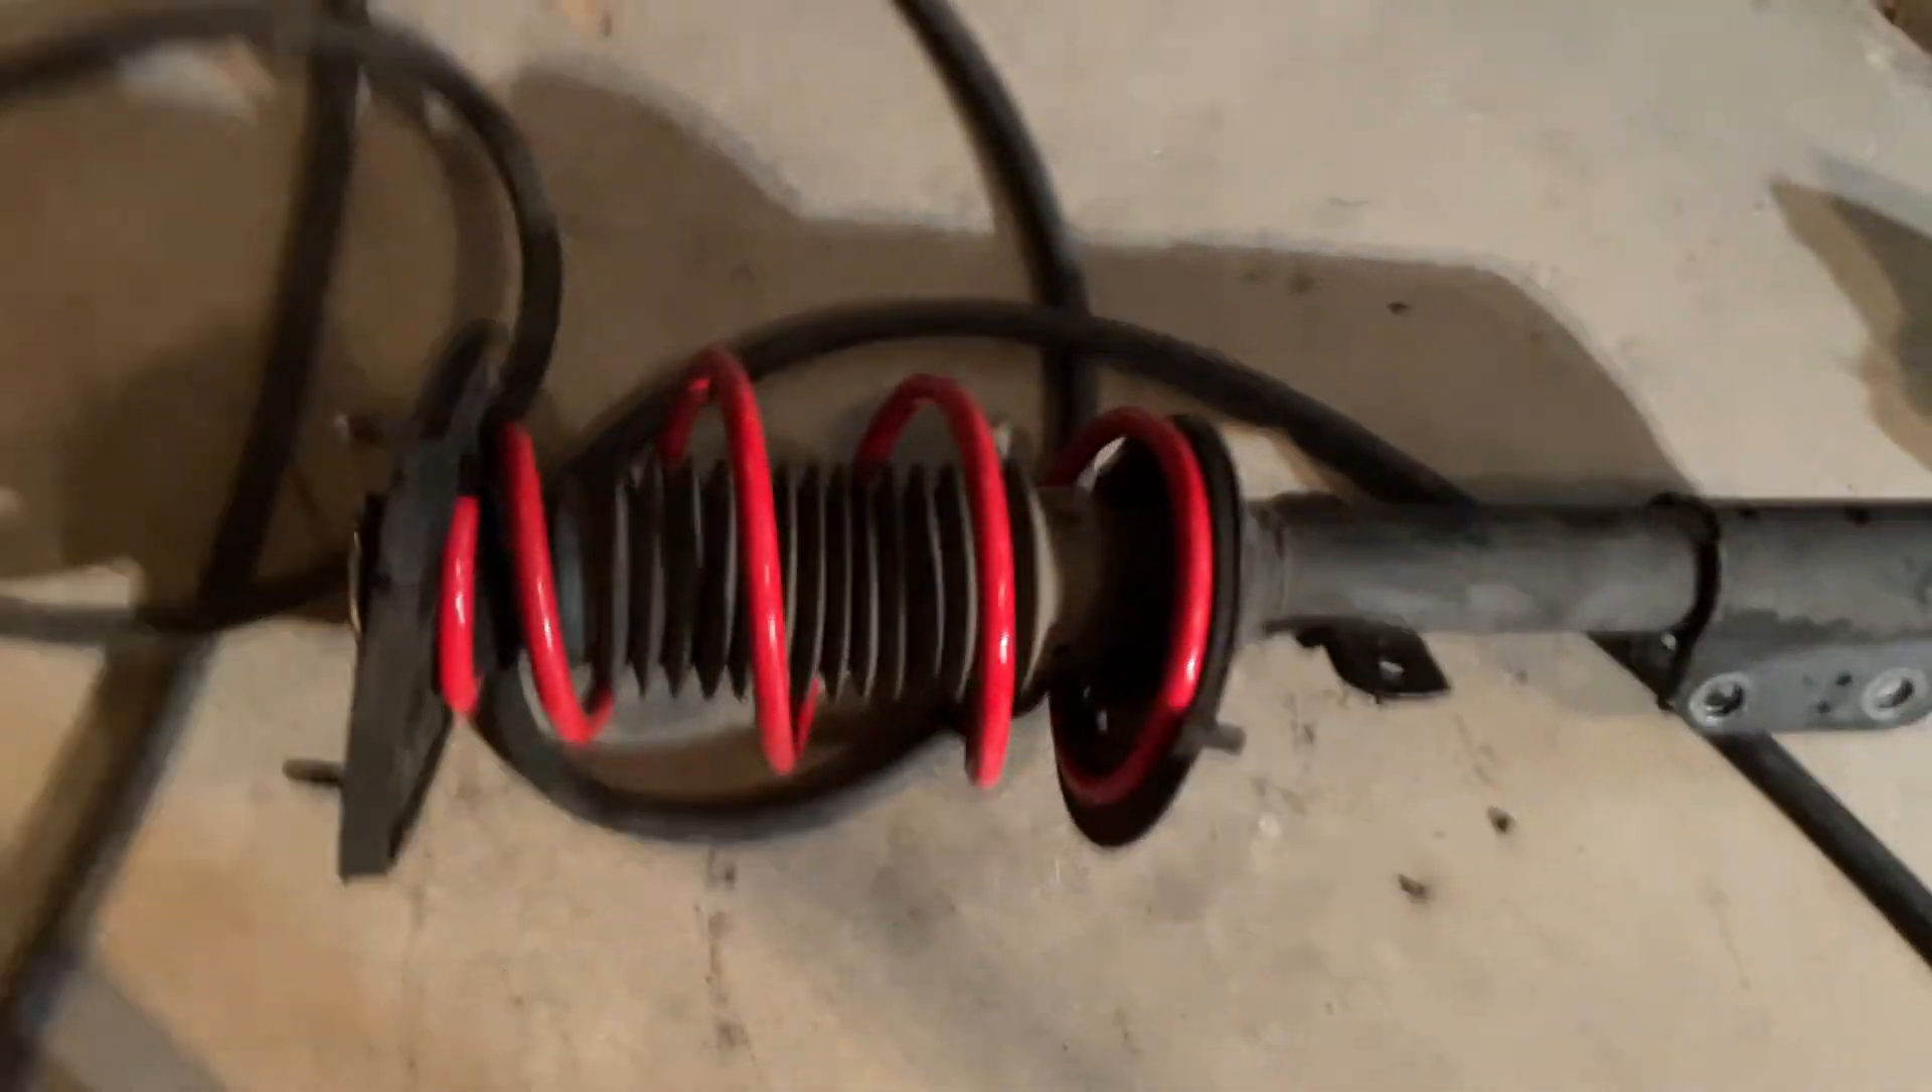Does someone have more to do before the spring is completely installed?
No.